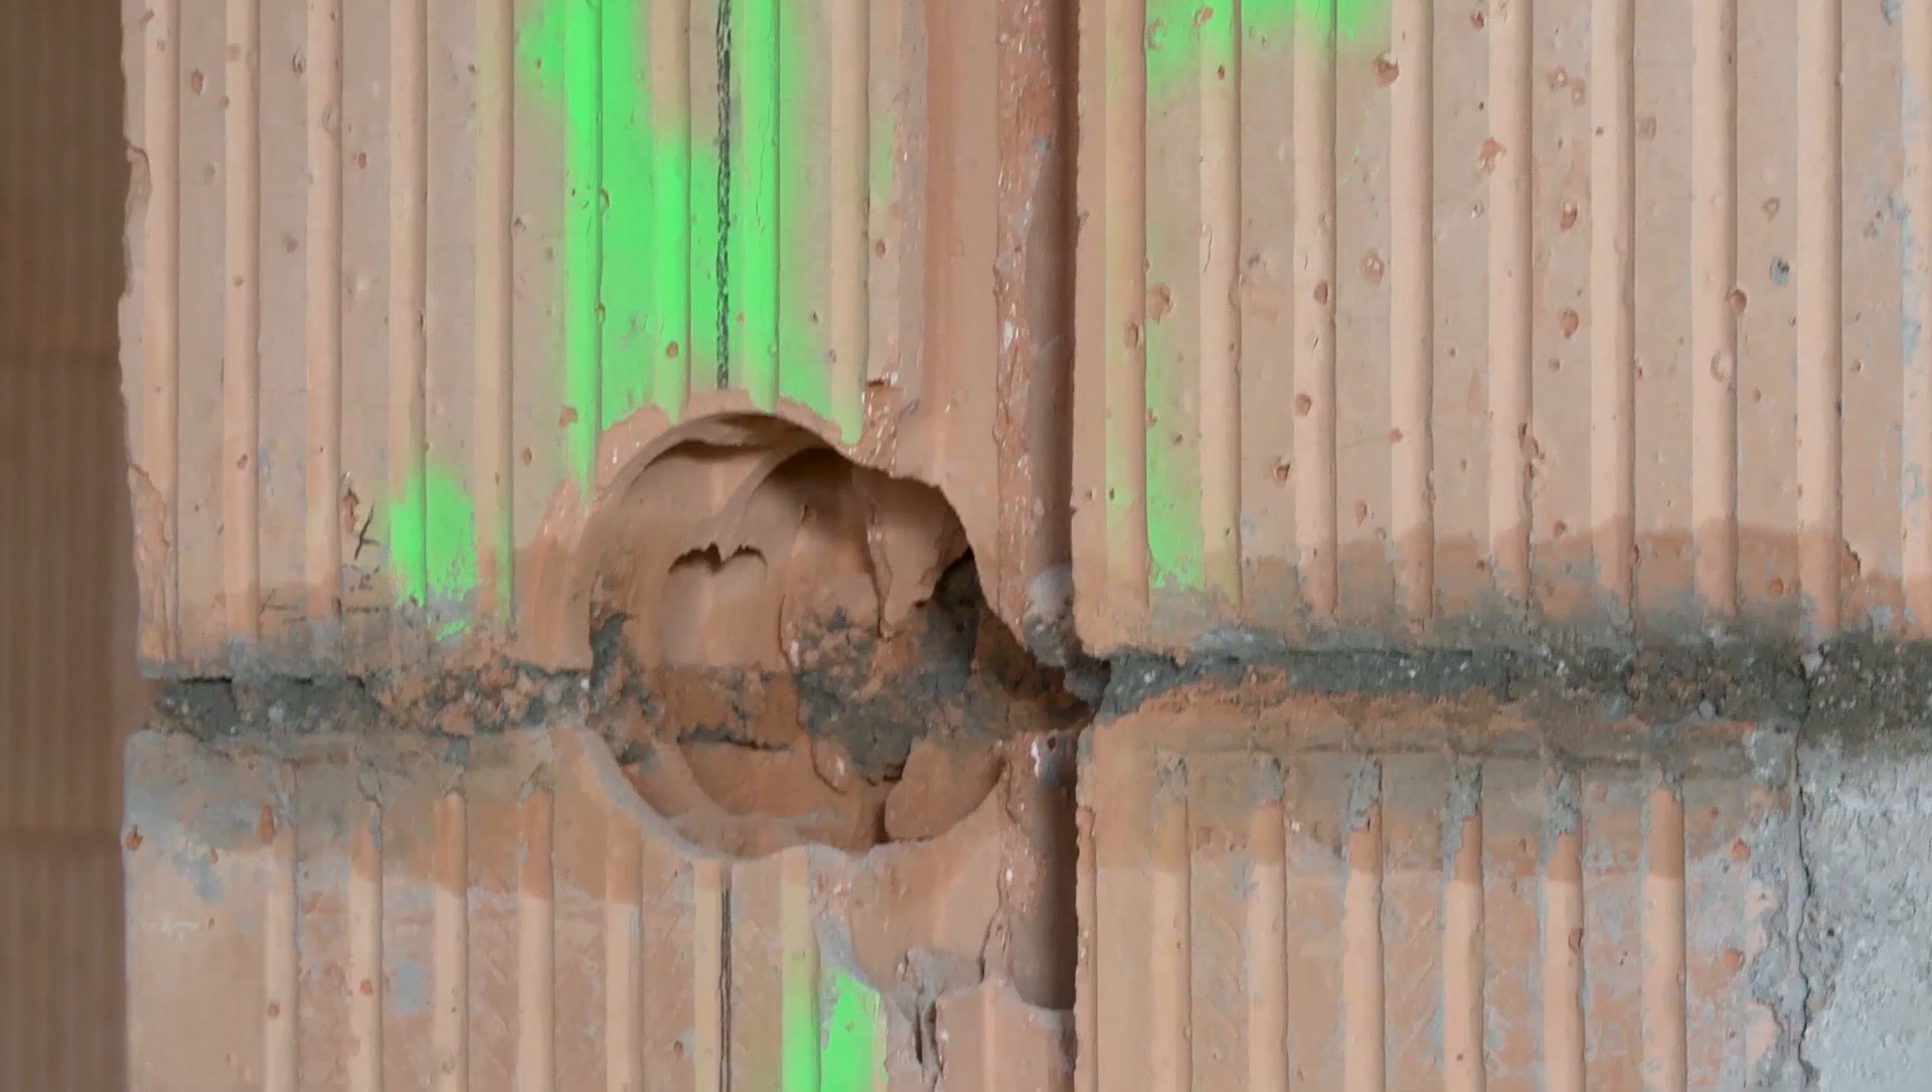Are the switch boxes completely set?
No.